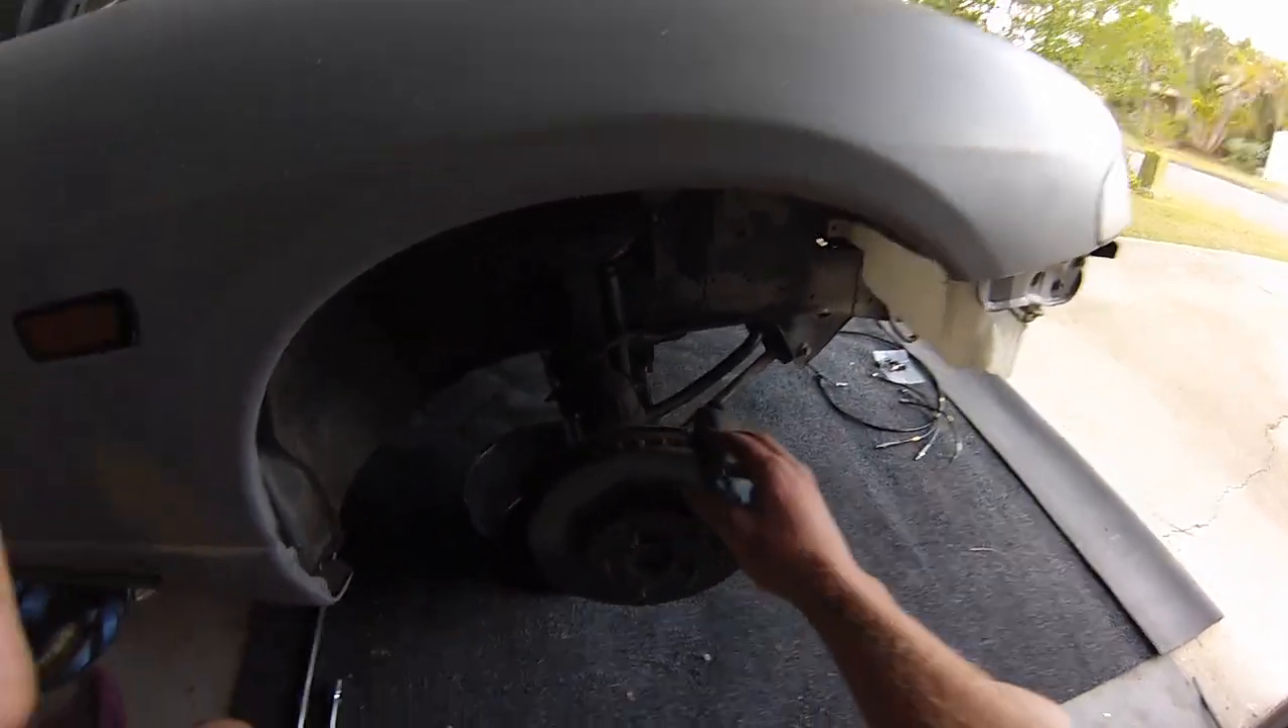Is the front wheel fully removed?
Yes.